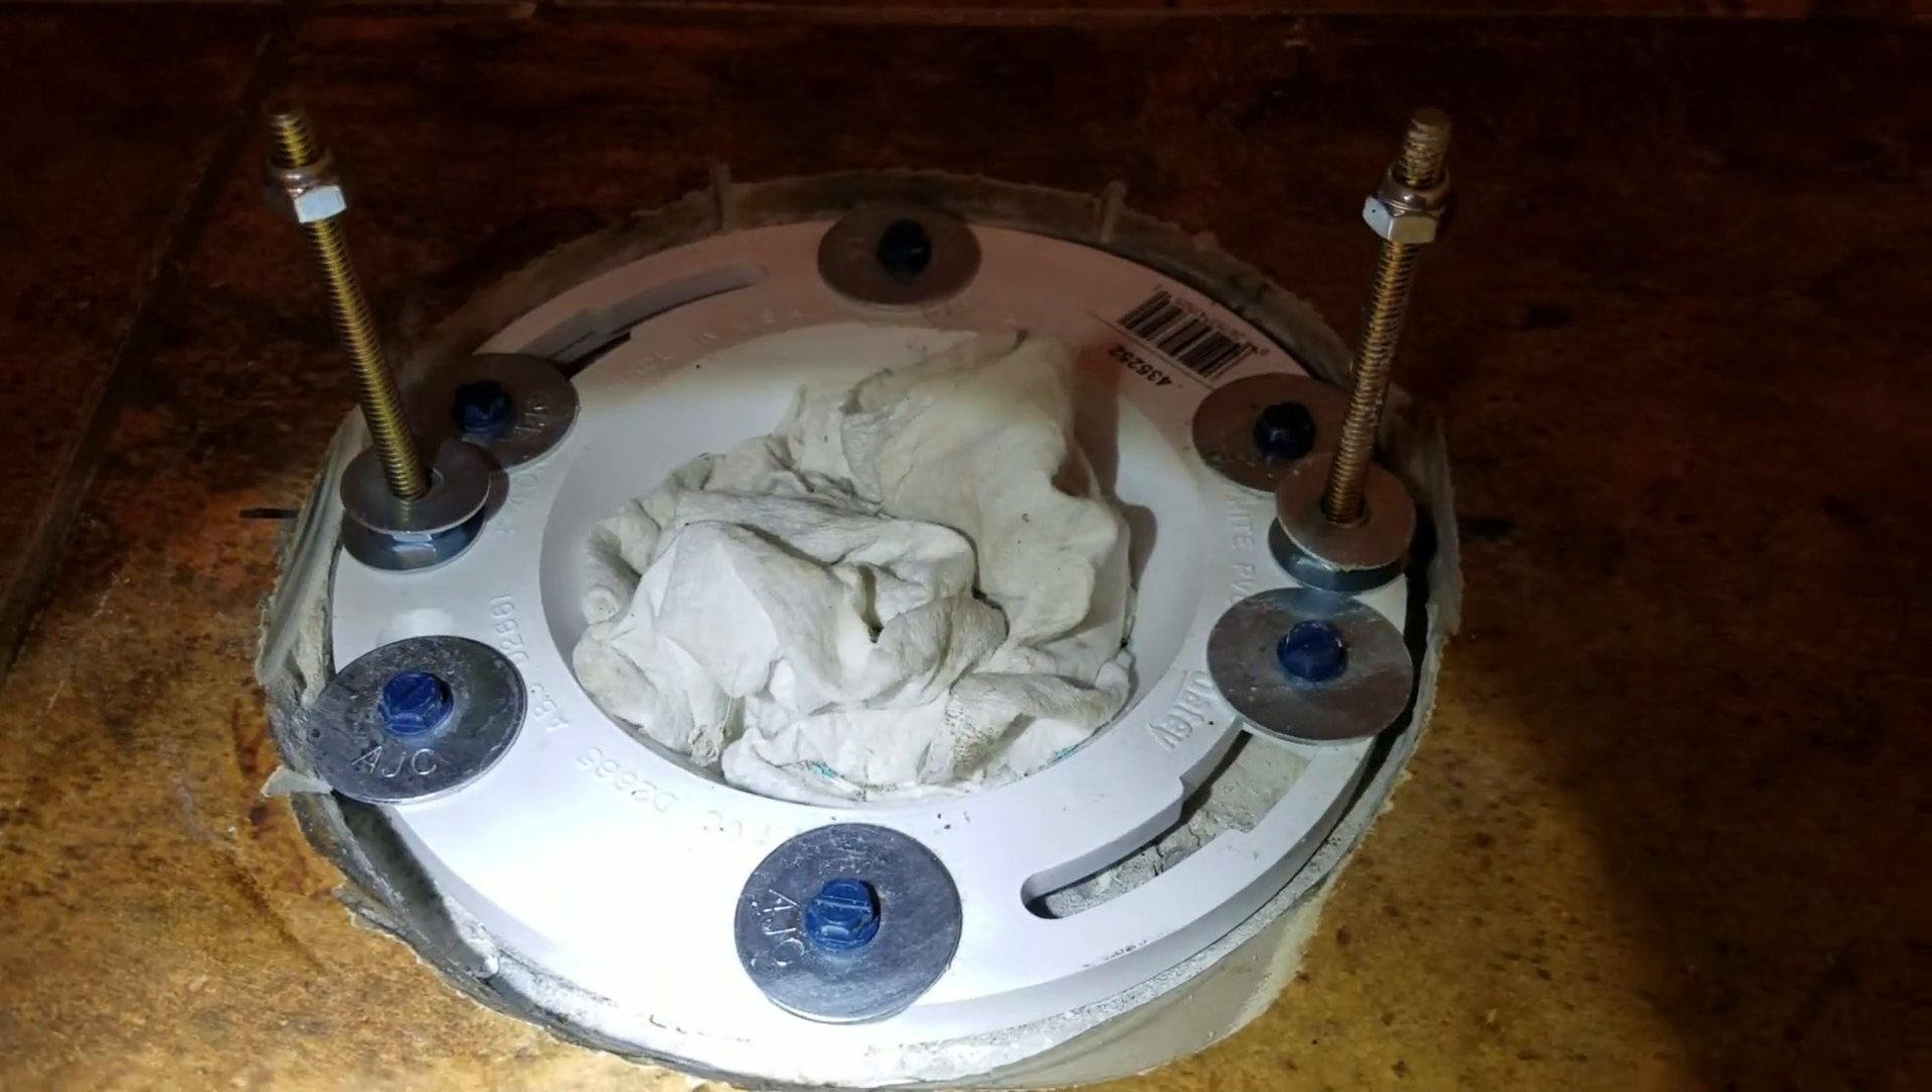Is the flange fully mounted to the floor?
Yes.